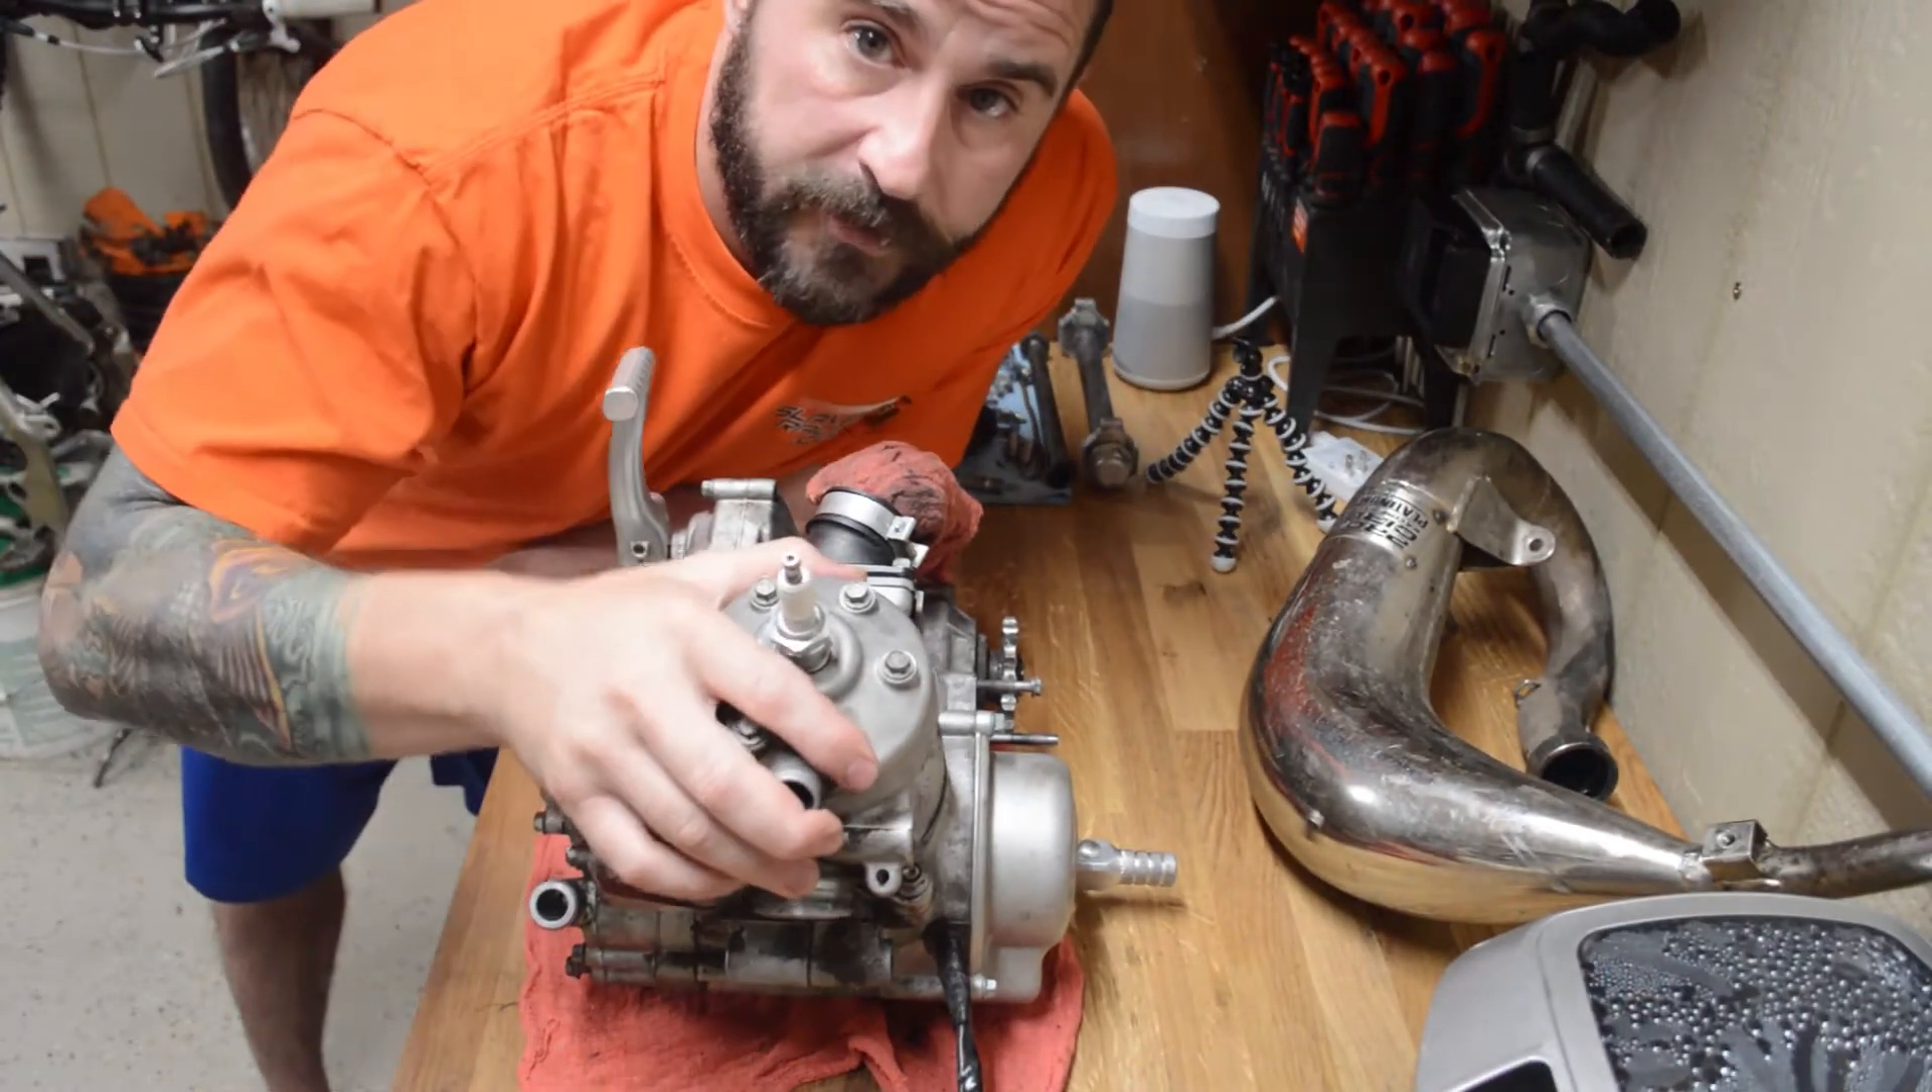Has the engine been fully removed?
Yes.